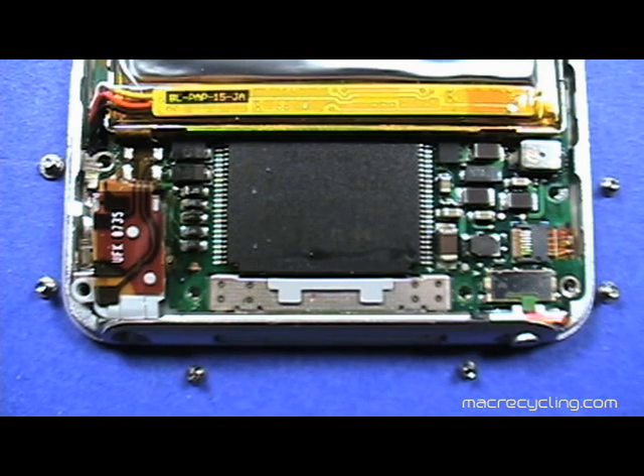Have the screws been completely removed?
Yes.